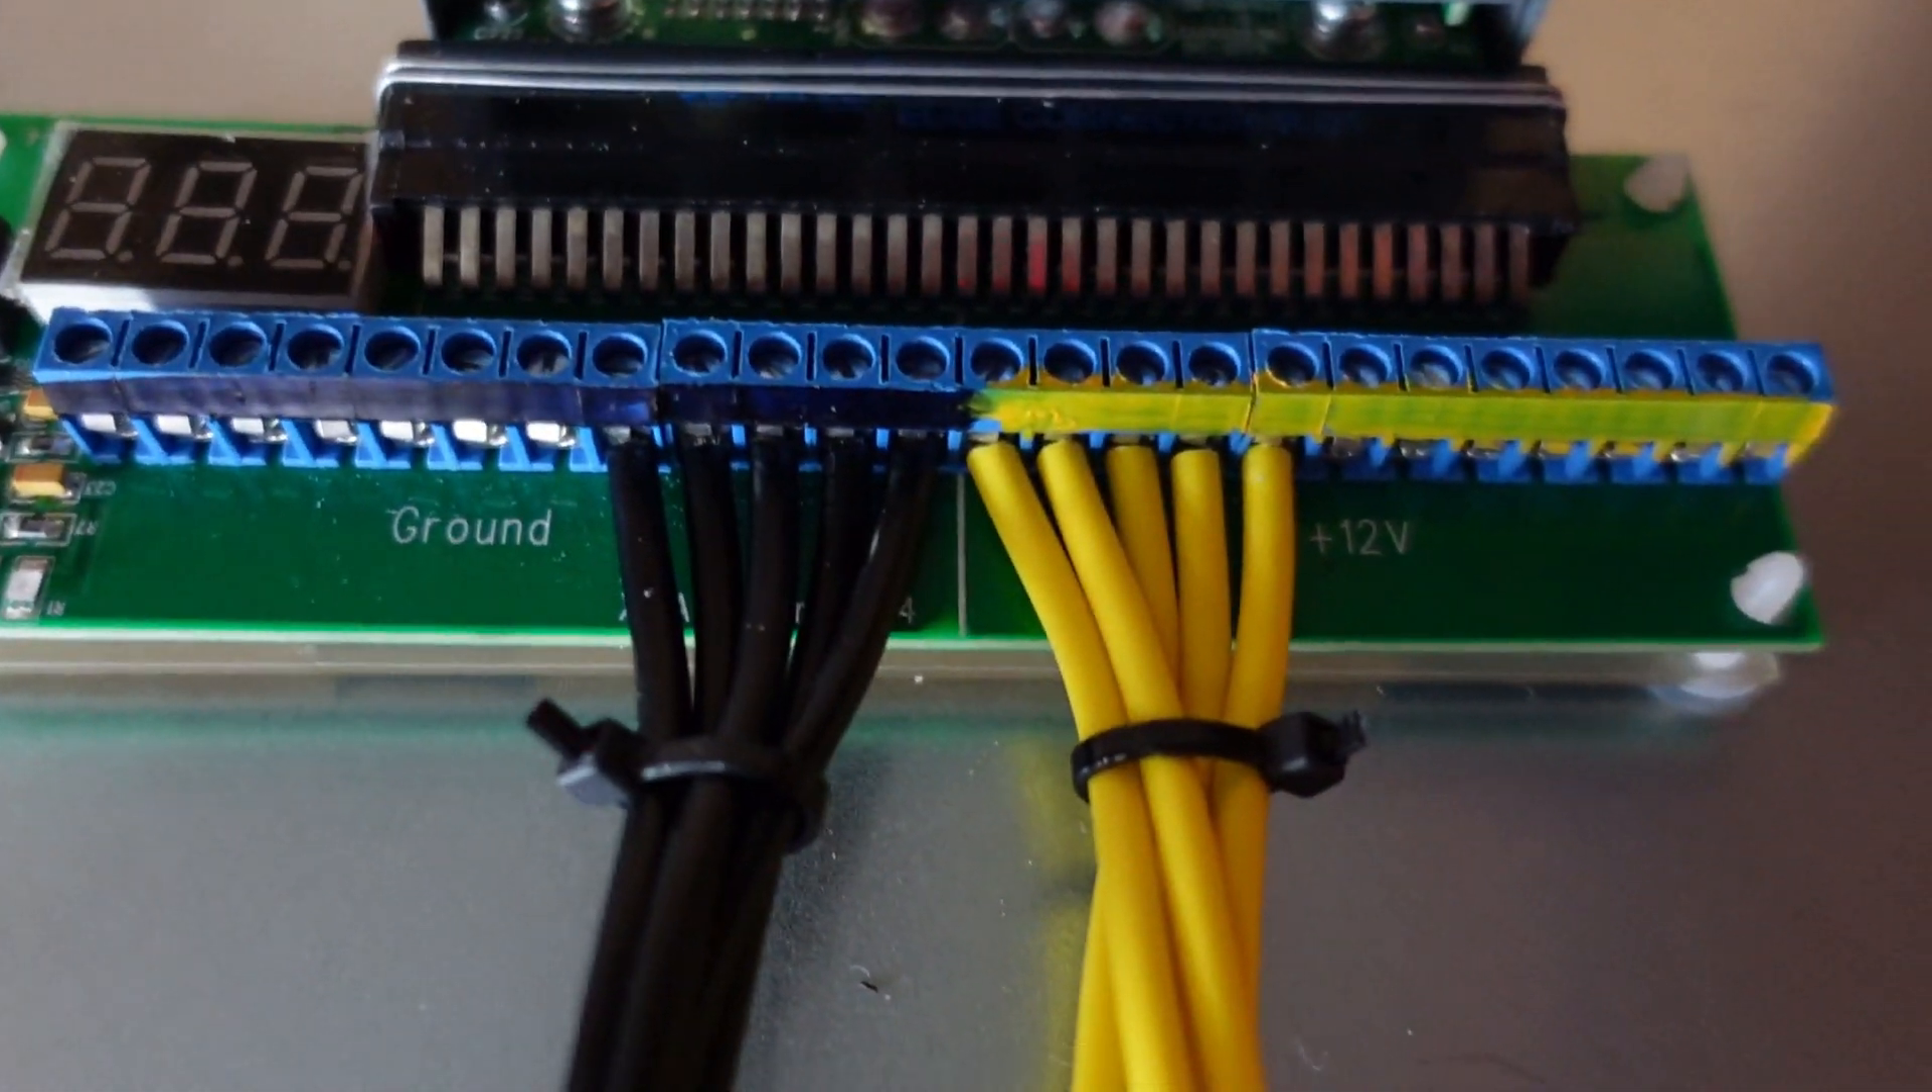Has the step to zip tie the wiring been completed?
Yes.